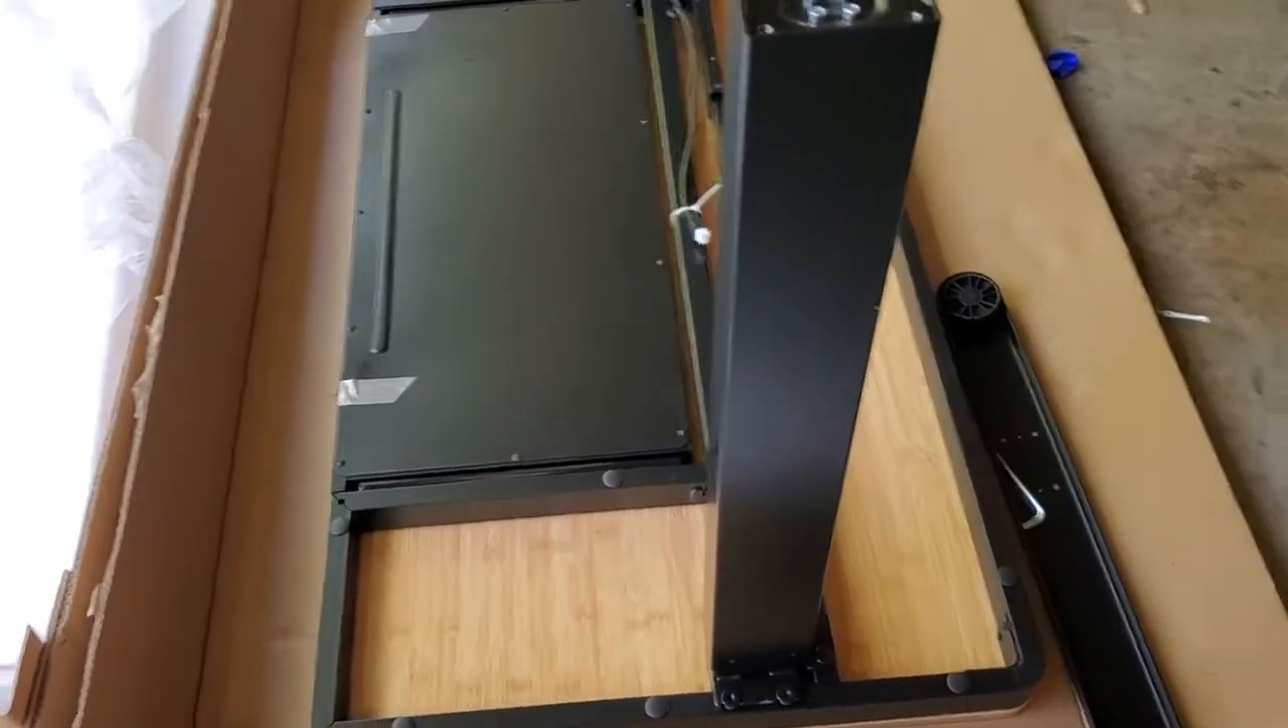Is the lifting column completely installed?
Yes.